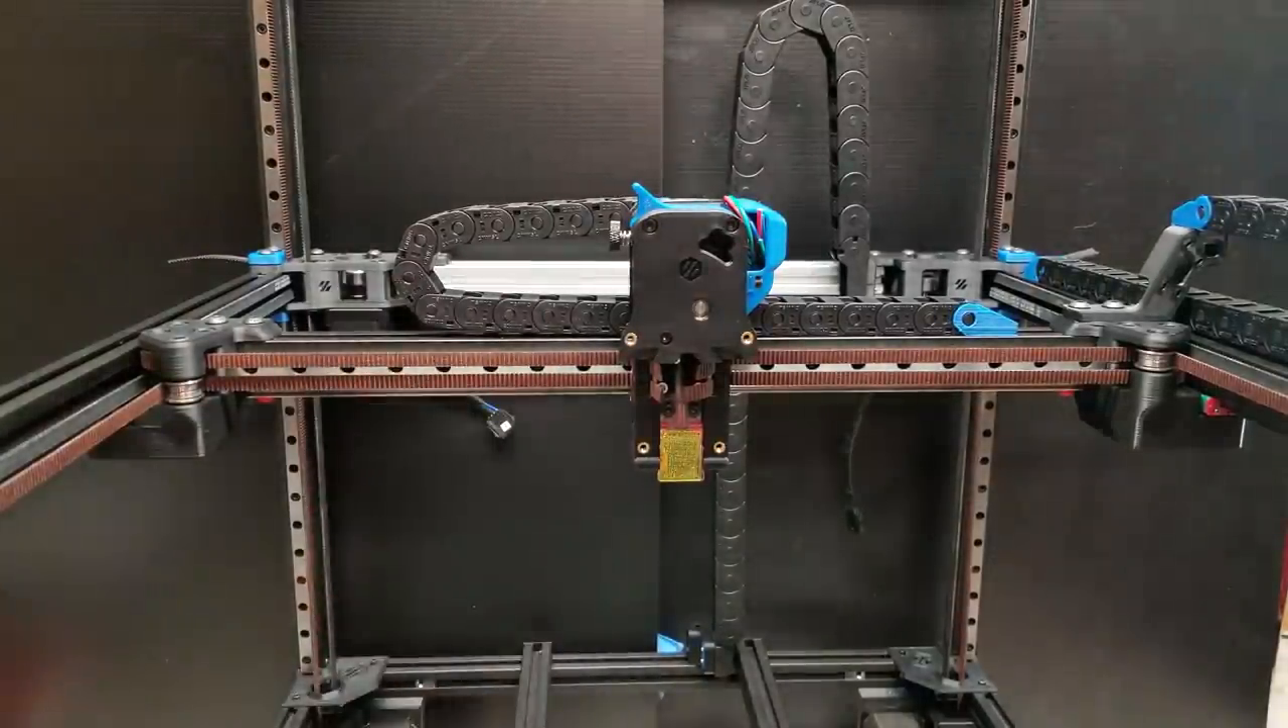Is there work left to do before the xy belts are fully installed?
No.